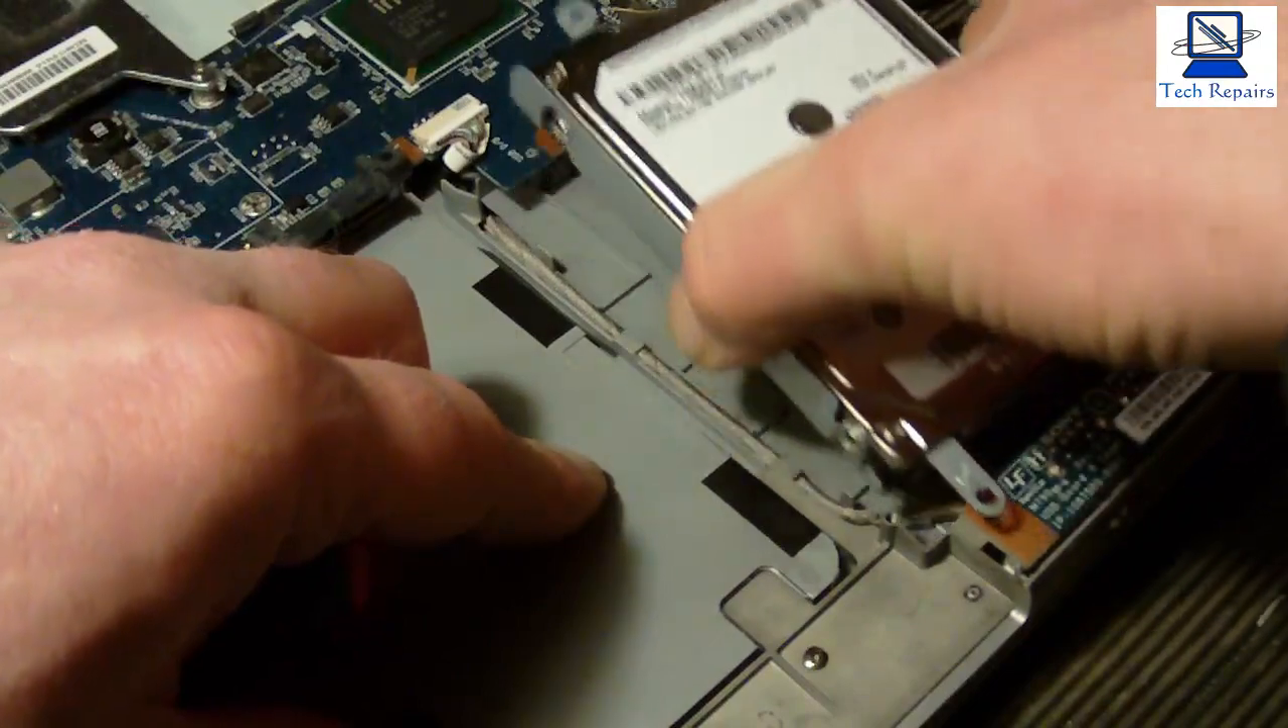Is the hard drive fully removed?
No.